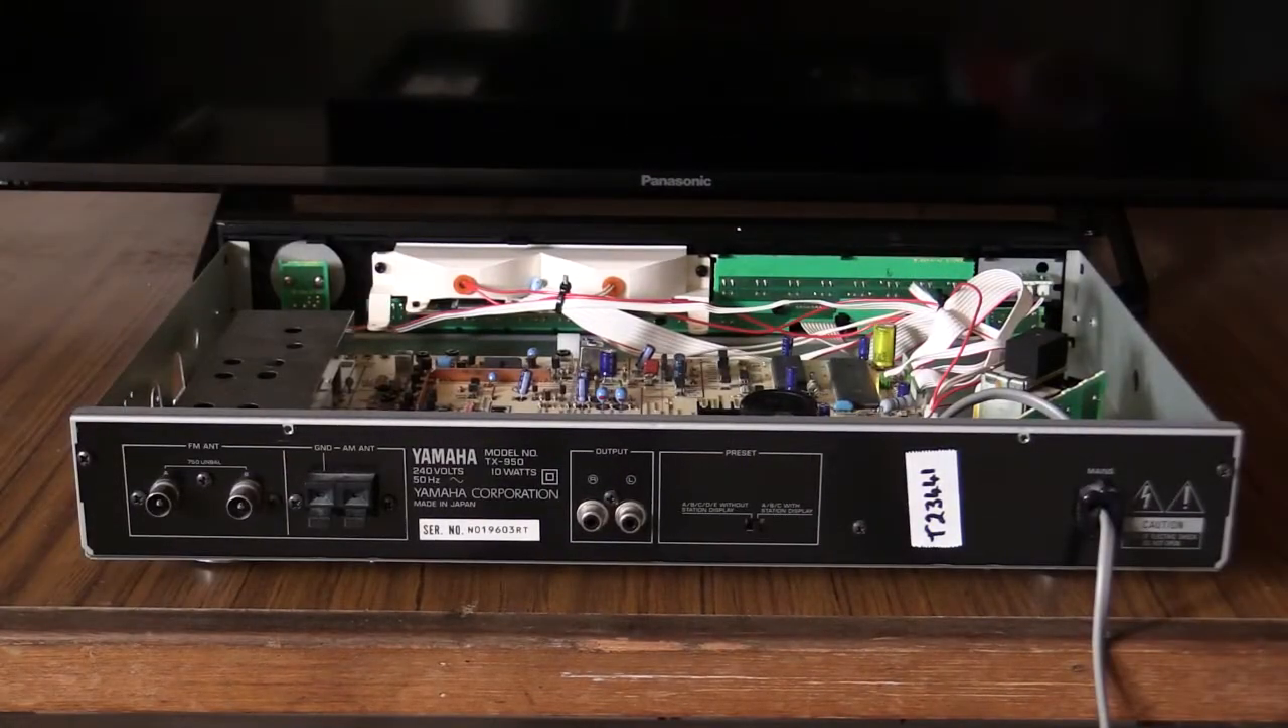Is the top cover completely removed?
Yes.